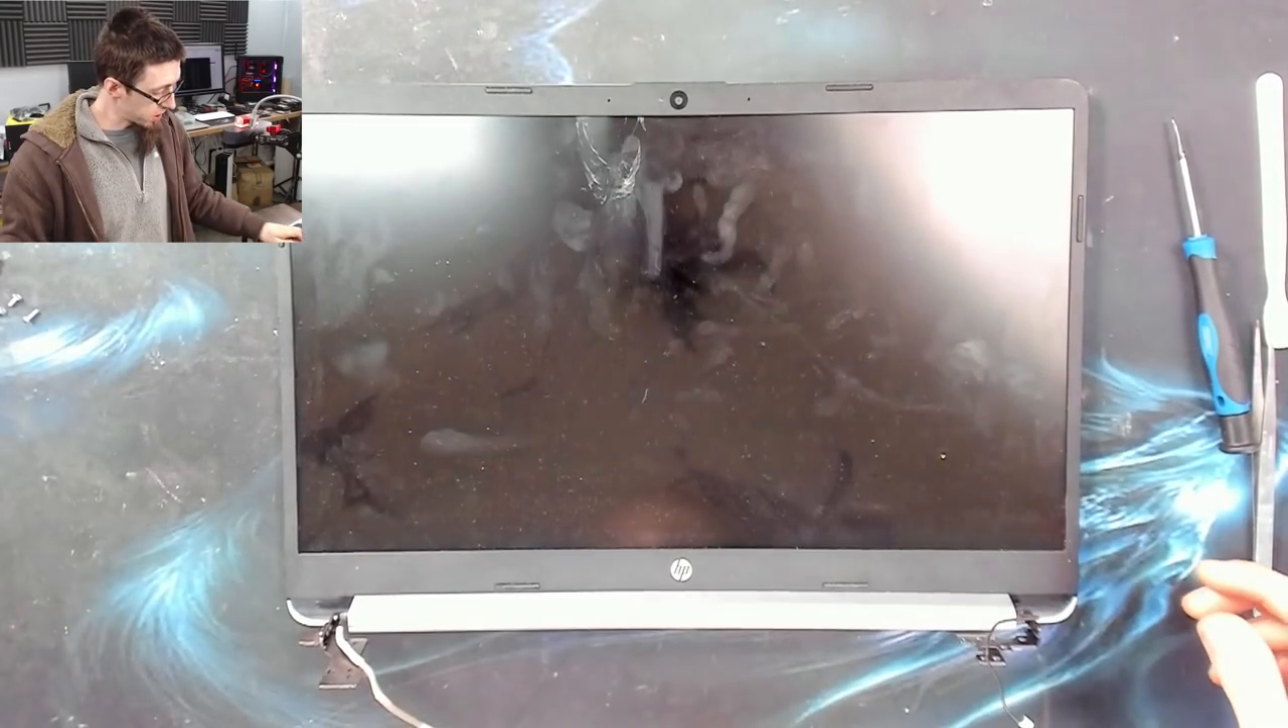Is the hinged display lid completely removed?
Yes.